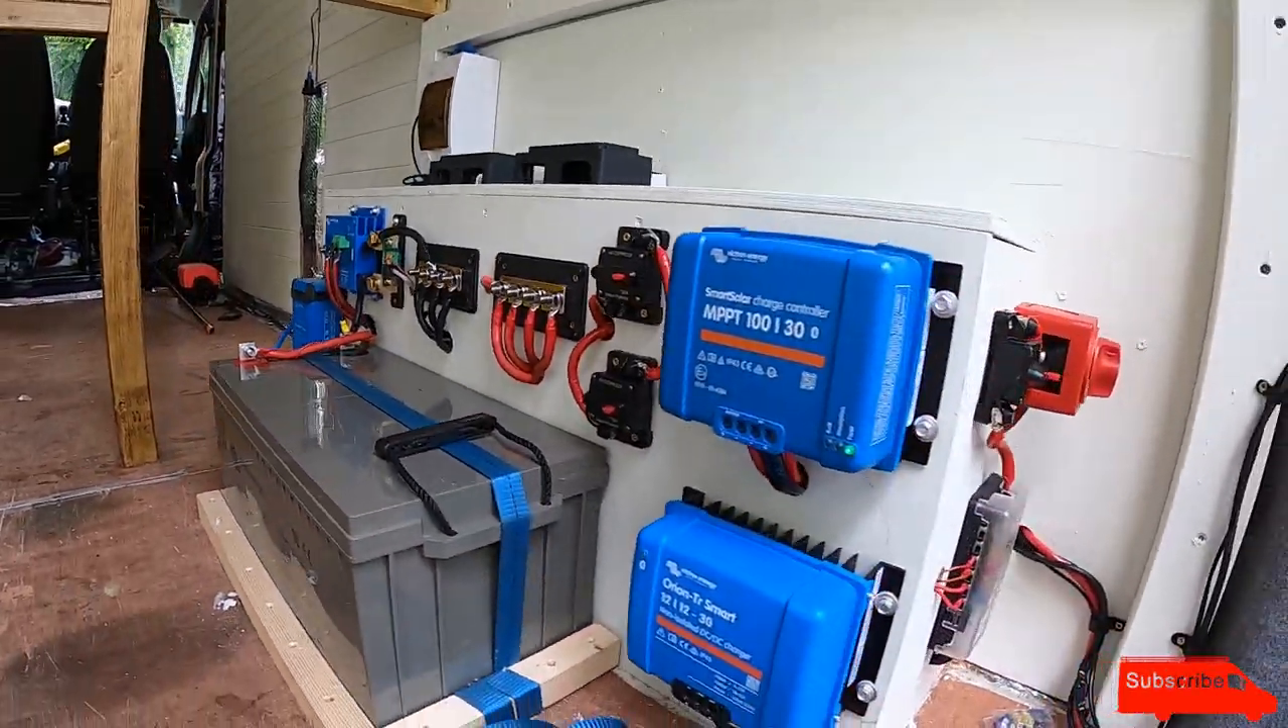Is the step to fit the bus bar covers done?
No.